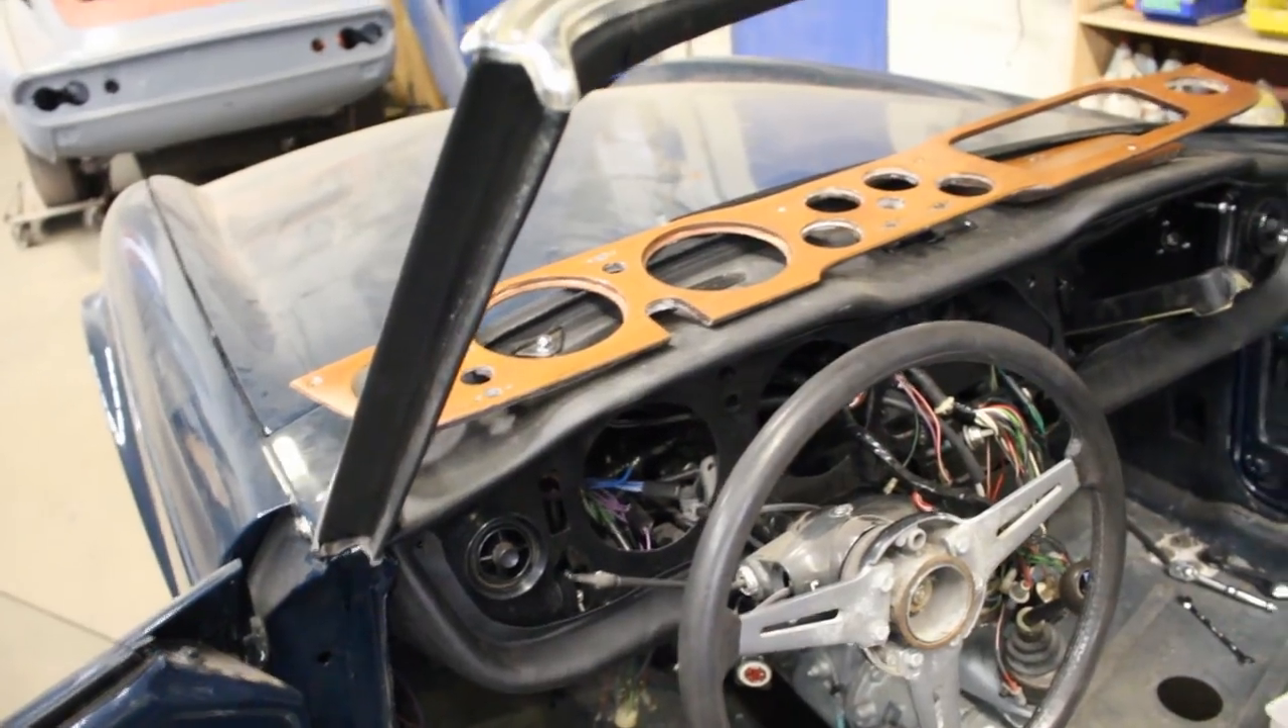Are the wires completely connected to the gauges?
No.